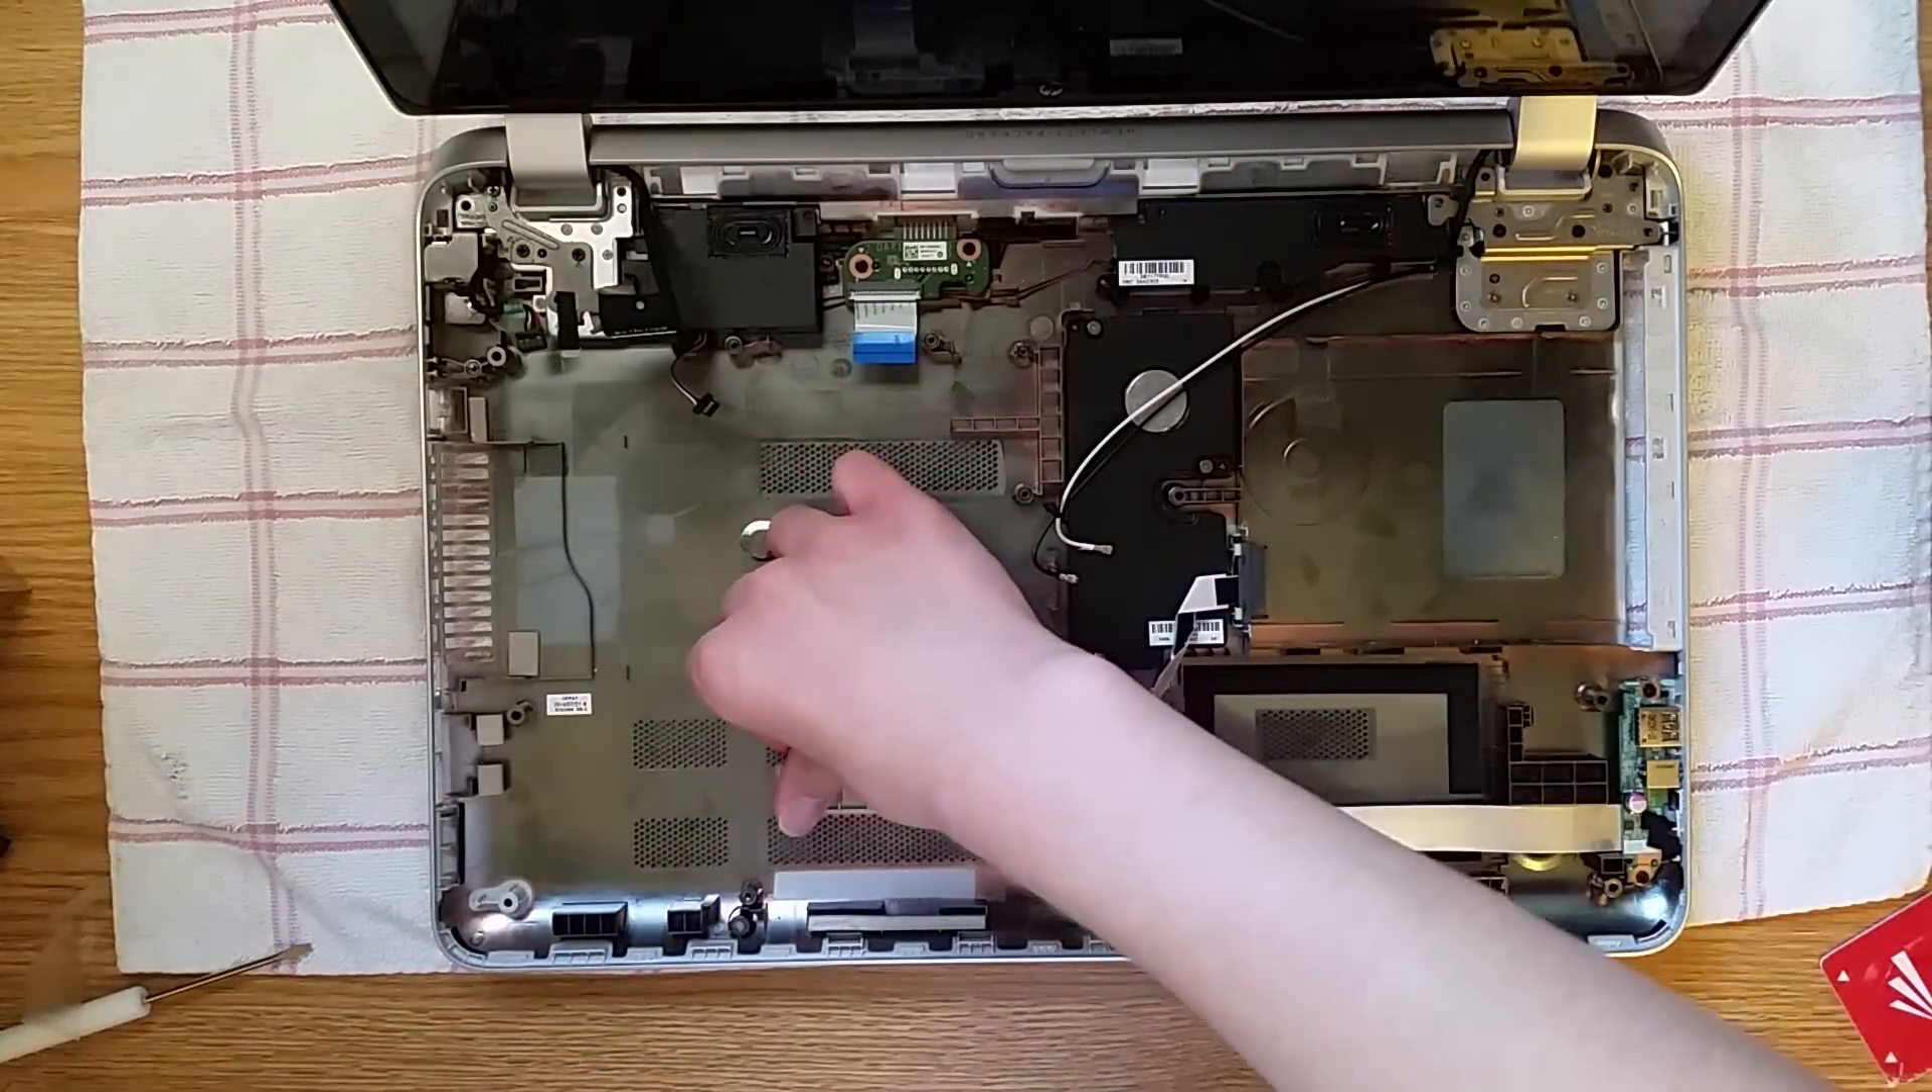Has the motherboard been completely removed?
Yes.